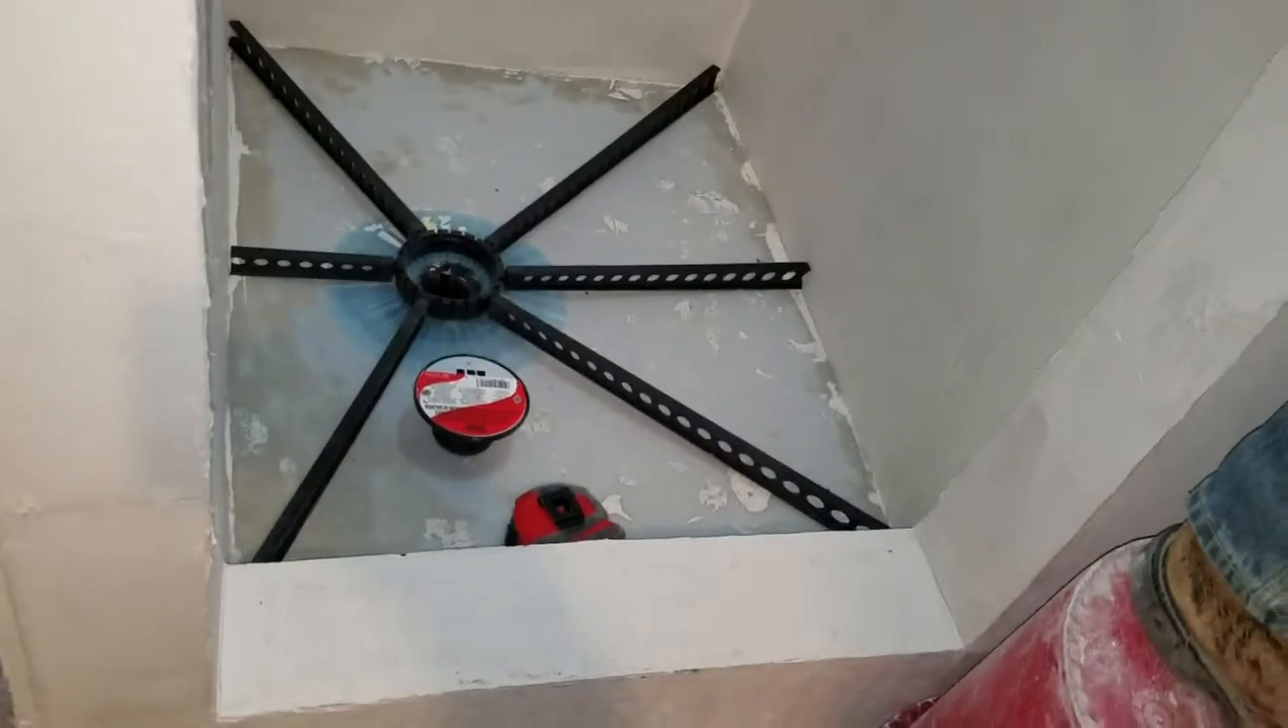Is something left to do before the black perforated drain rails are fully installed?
No.